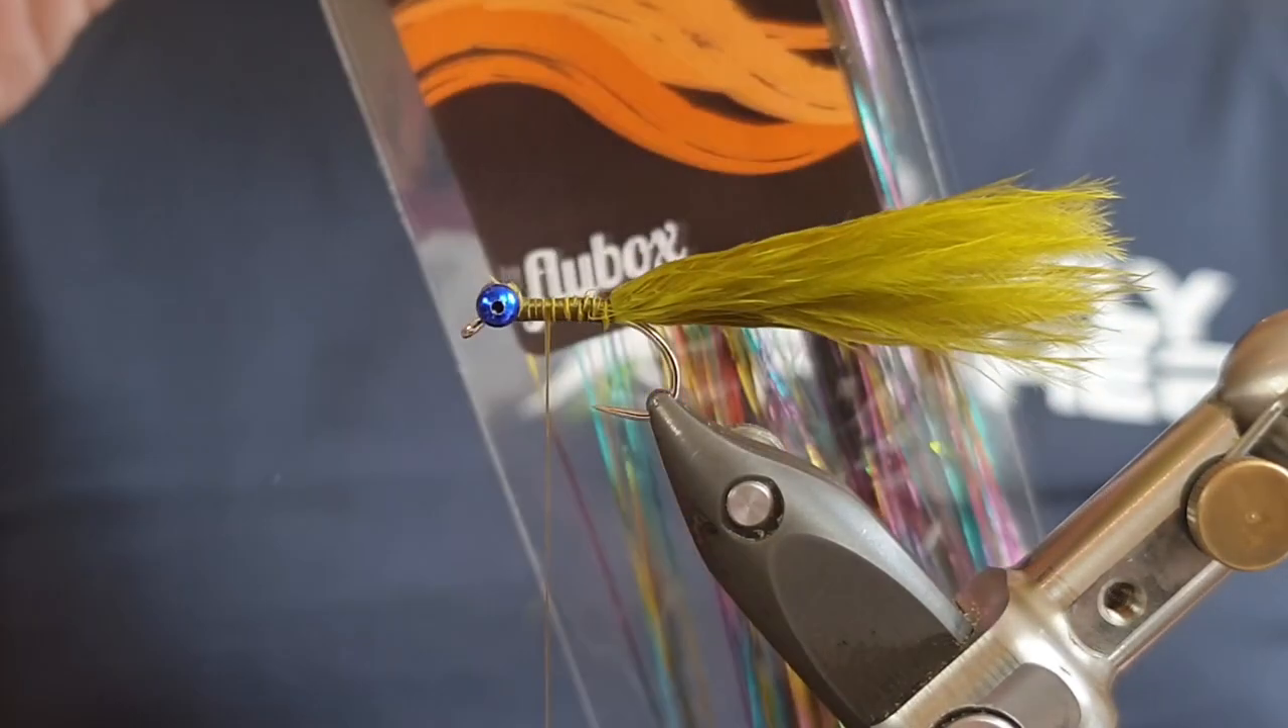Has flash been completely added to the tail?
No.